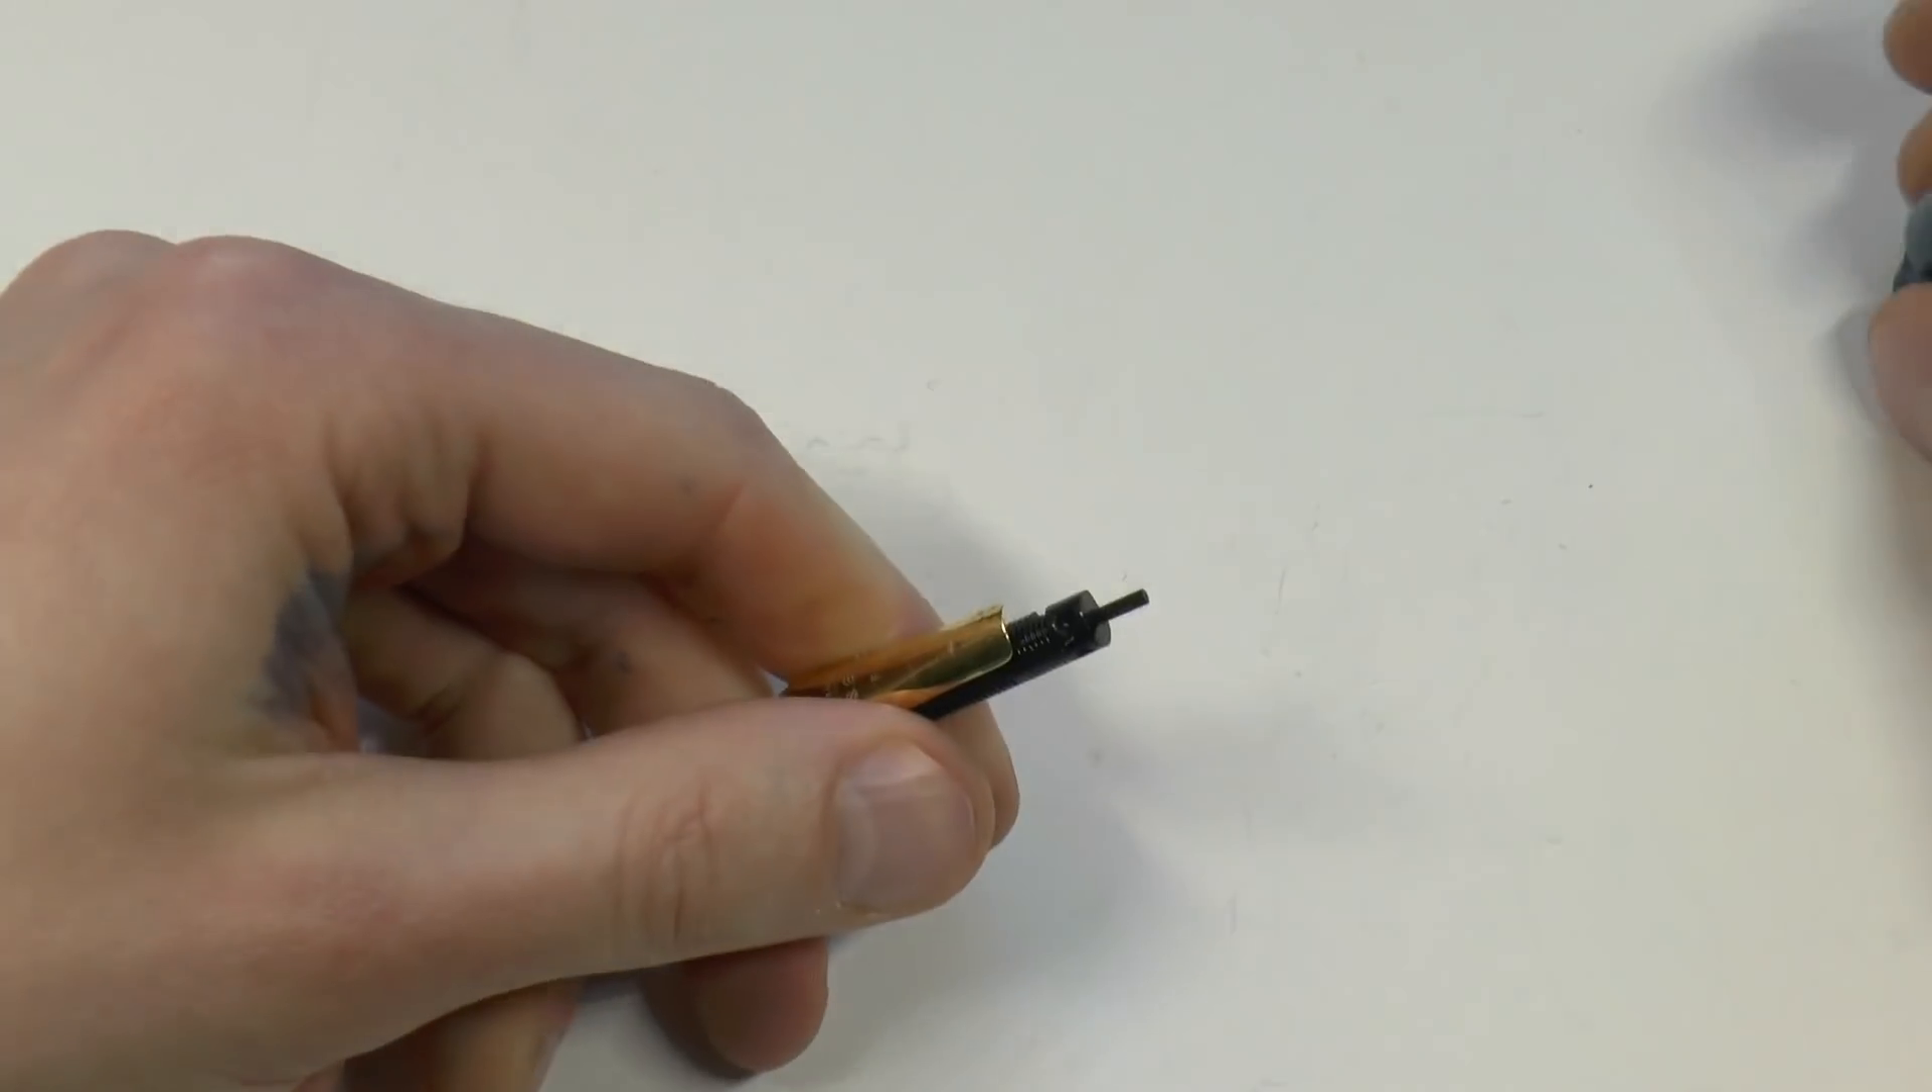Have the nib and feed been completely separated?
No.